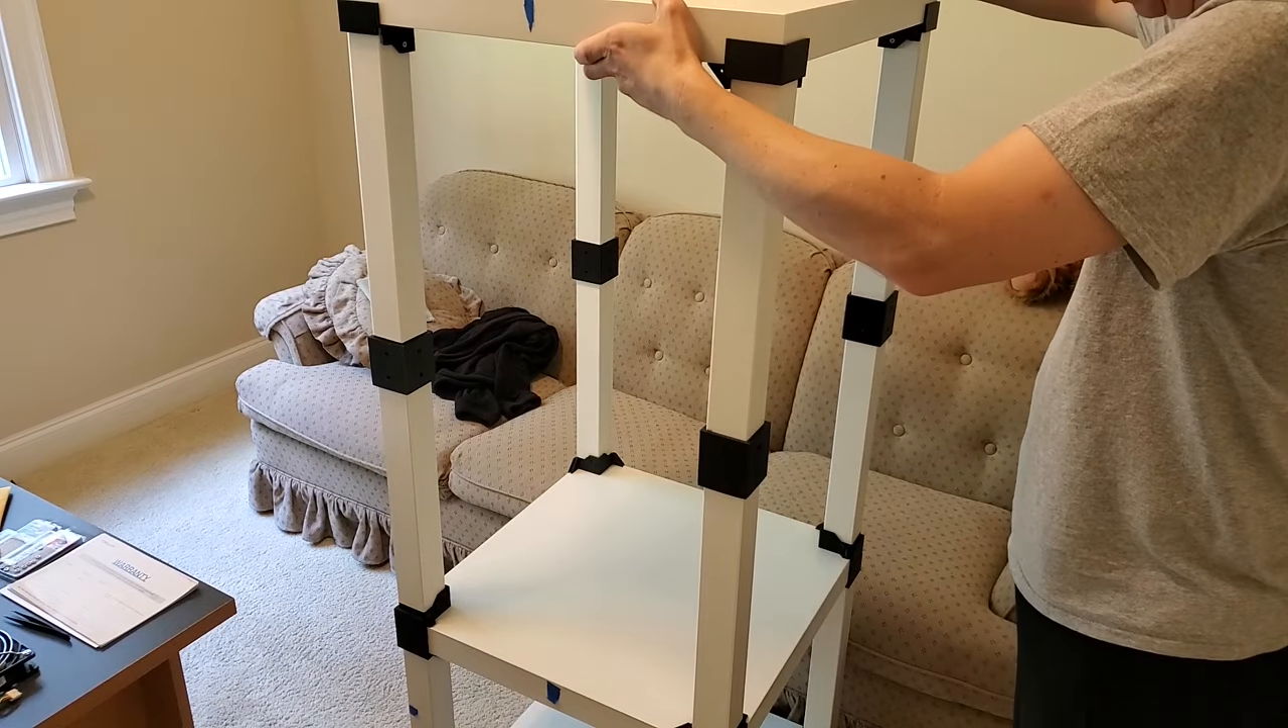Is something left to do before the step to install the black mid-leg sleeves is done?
No.